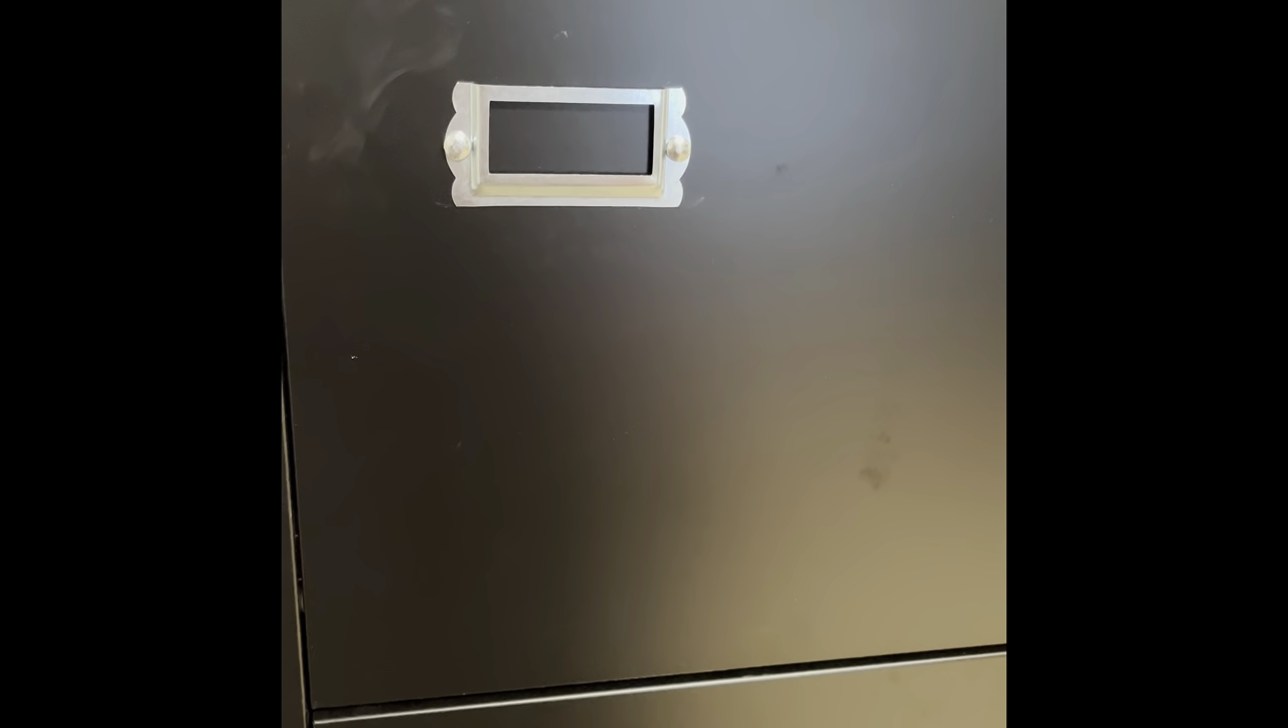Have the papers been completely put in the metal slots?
No.